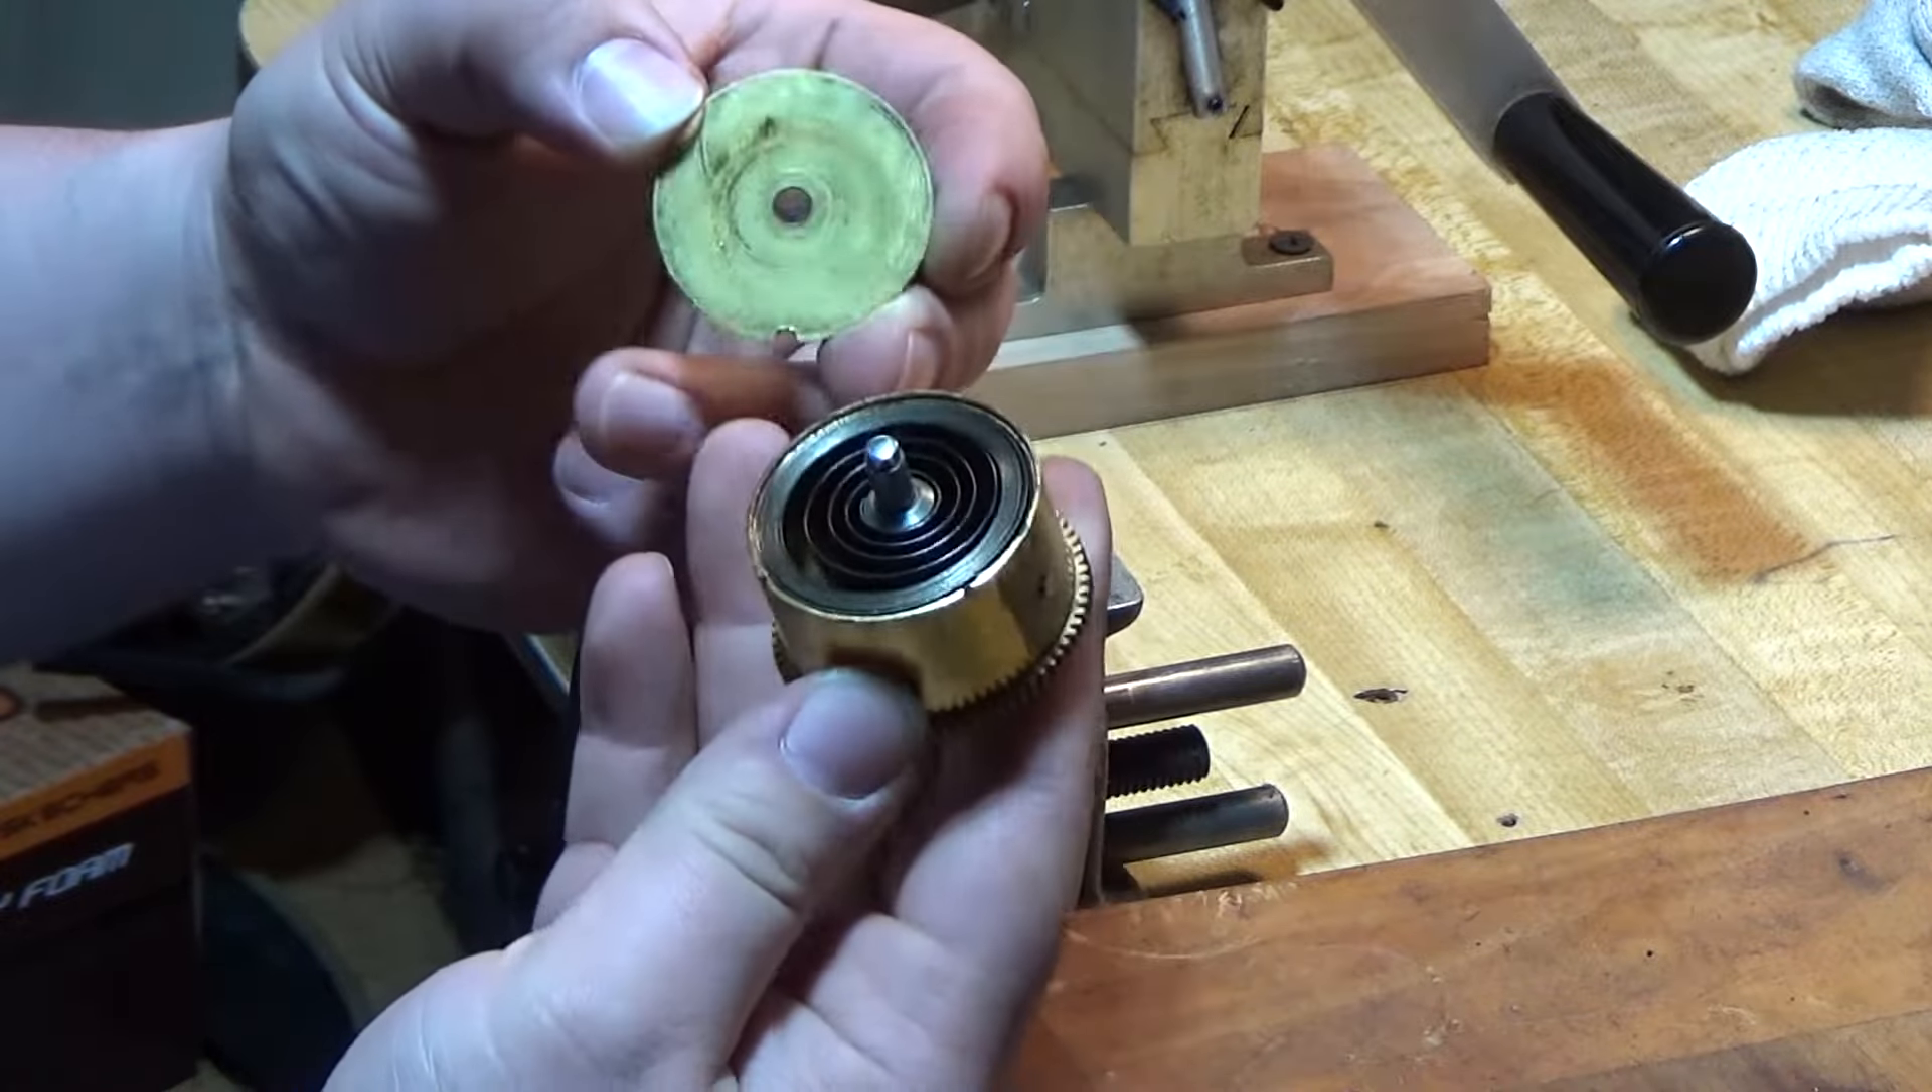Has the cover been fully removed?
Yes.